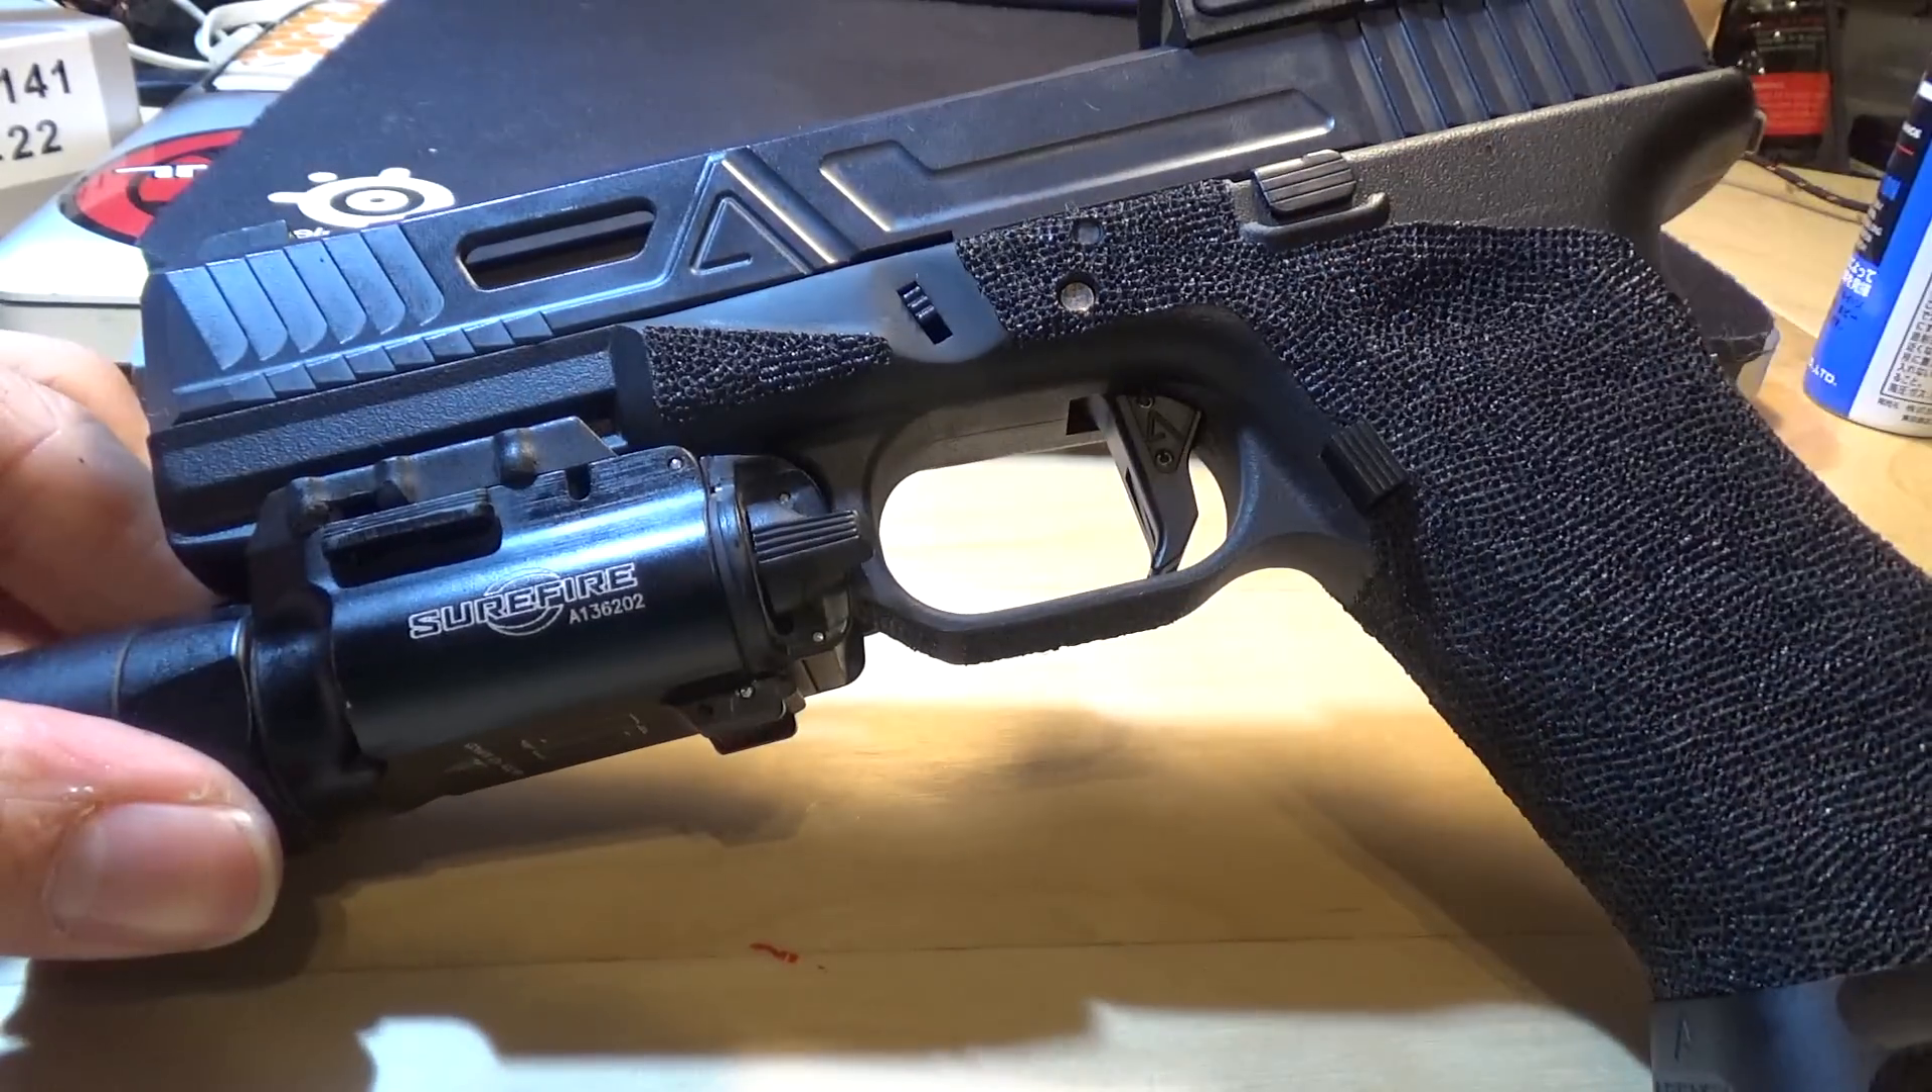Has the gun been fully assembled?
Yes.